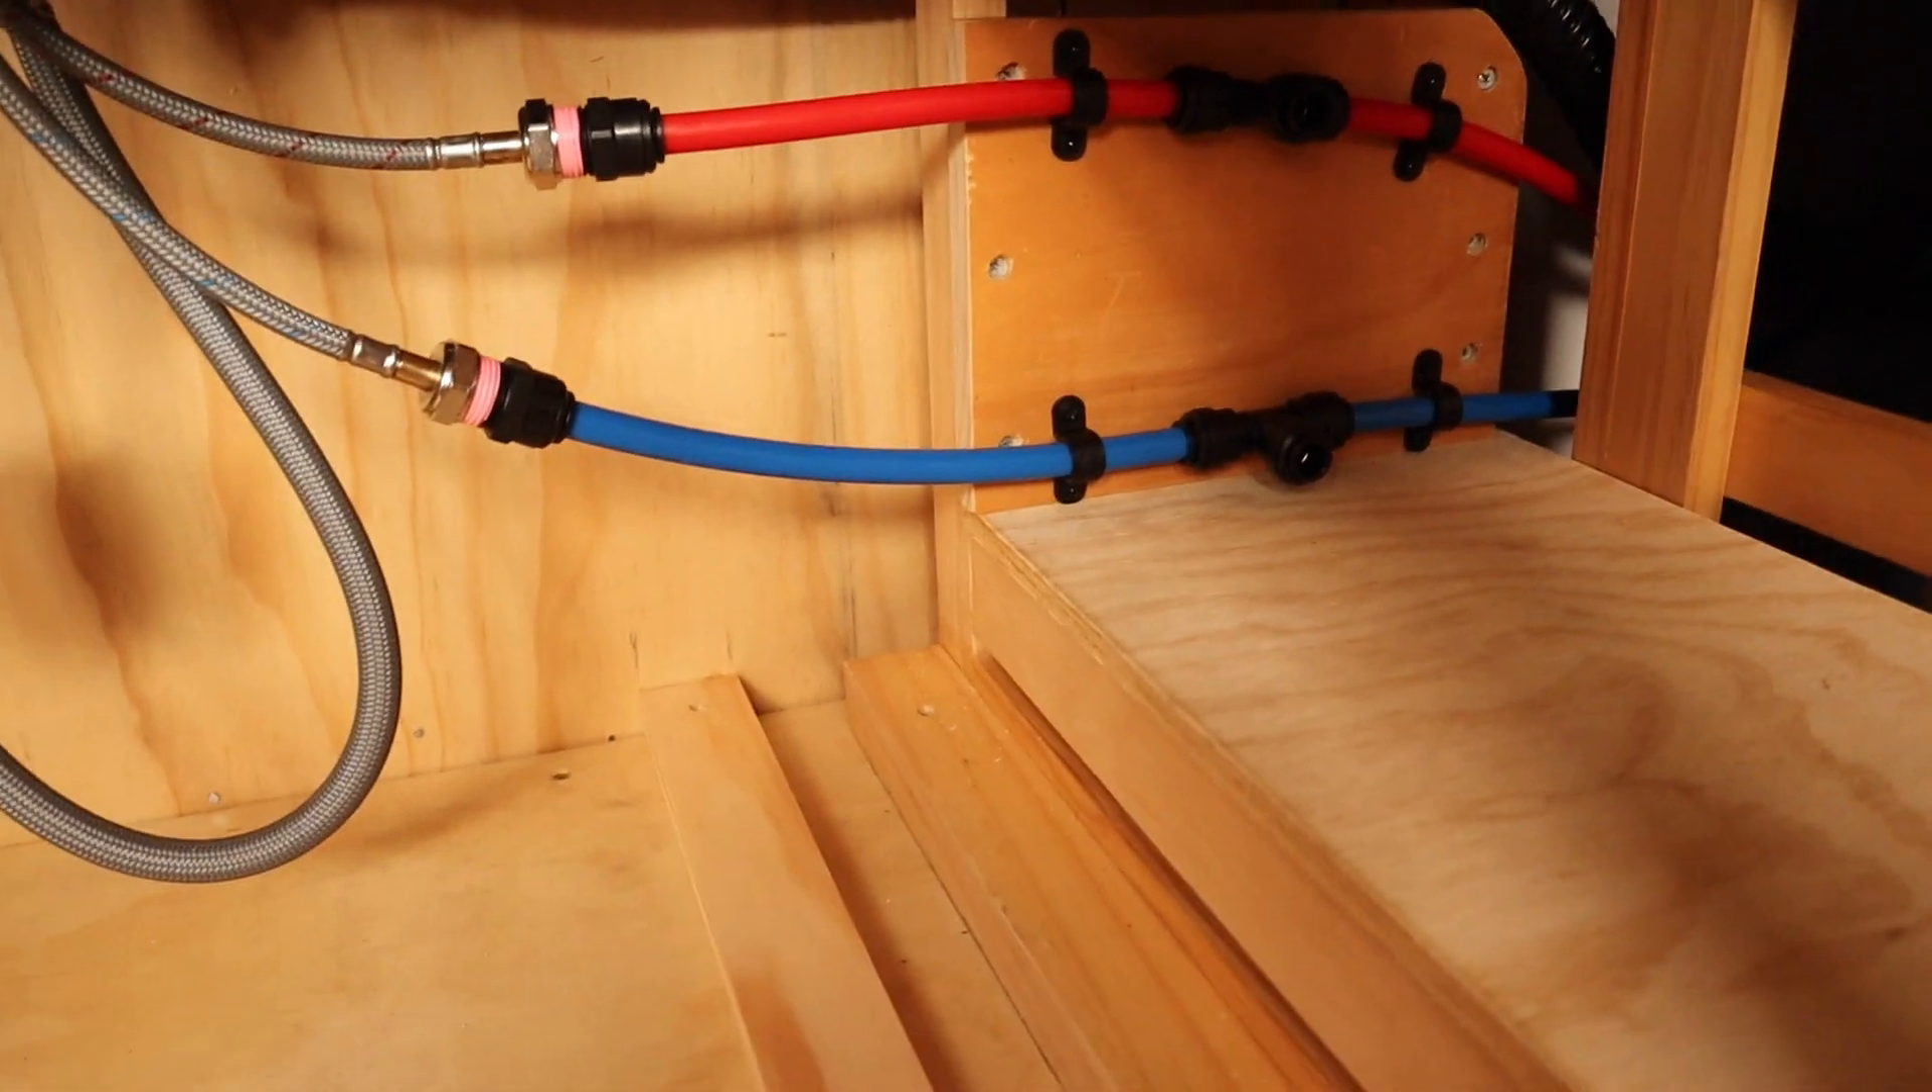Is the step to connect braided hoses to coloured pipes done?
Yes.